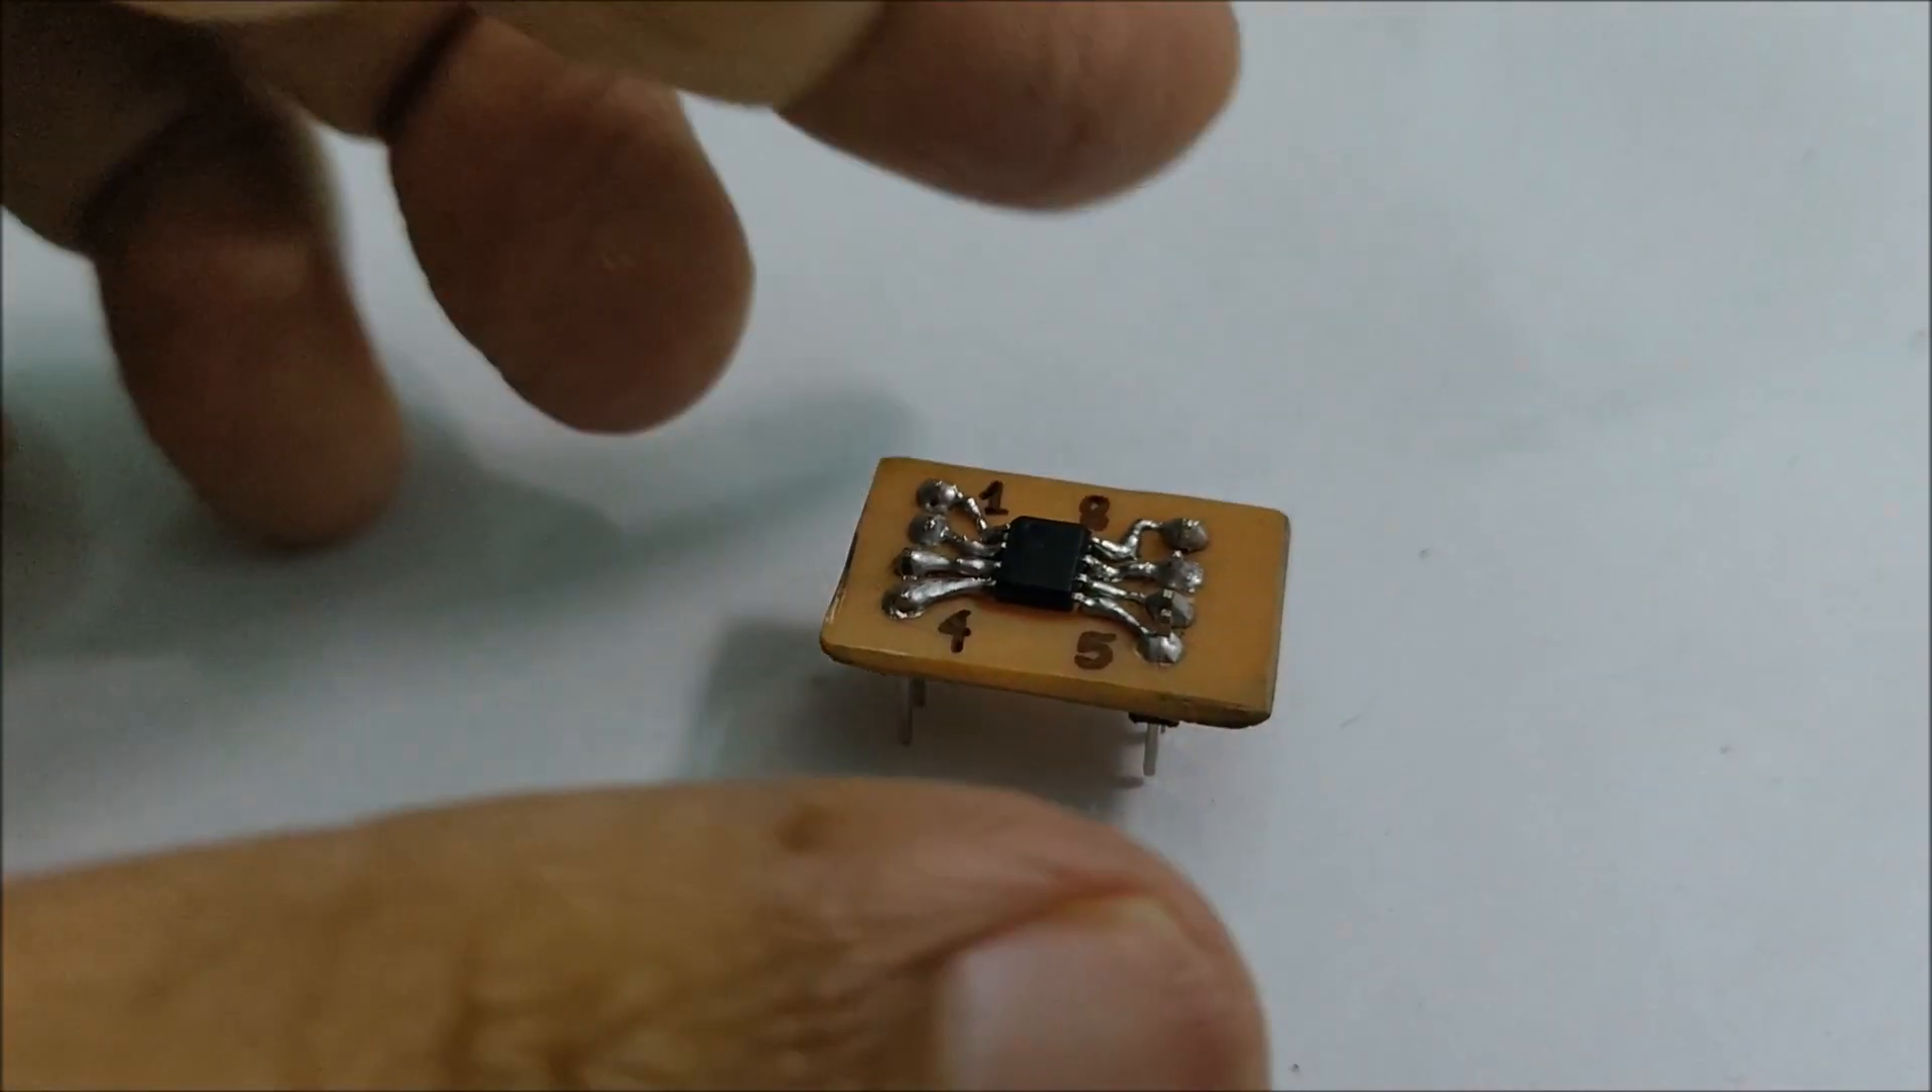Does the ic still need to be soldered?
No.